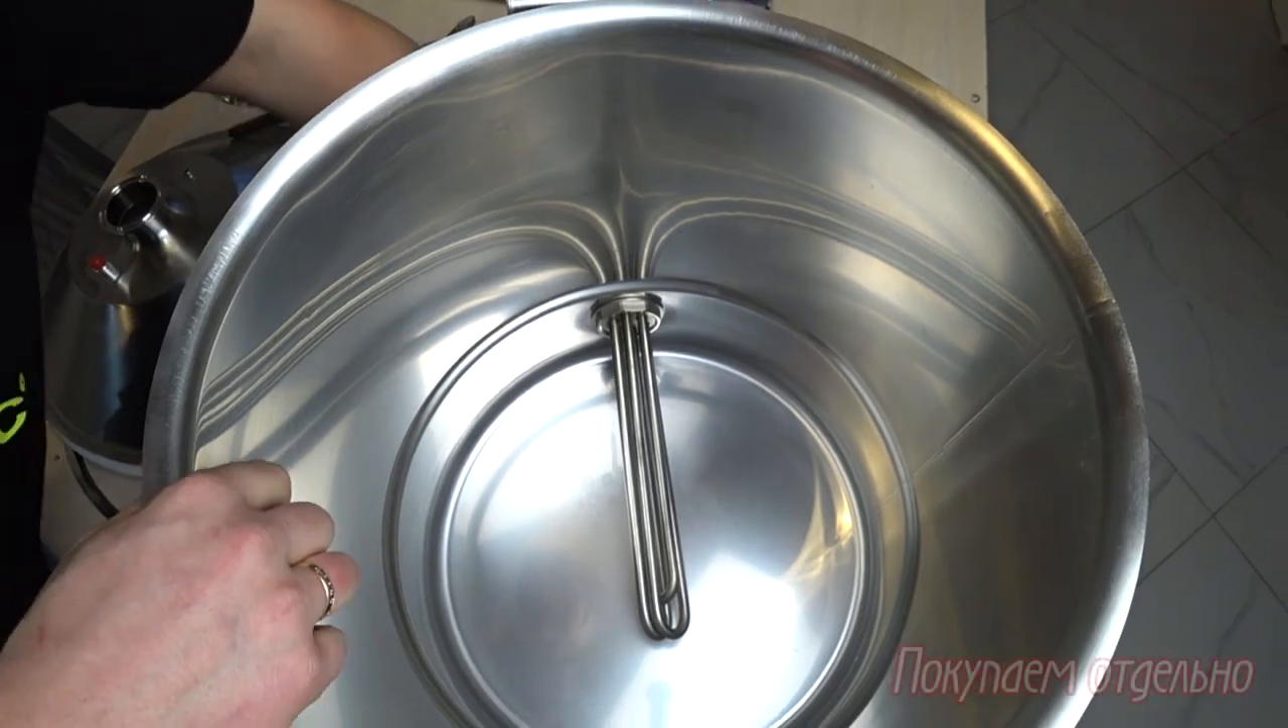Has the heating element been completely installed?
Yes.